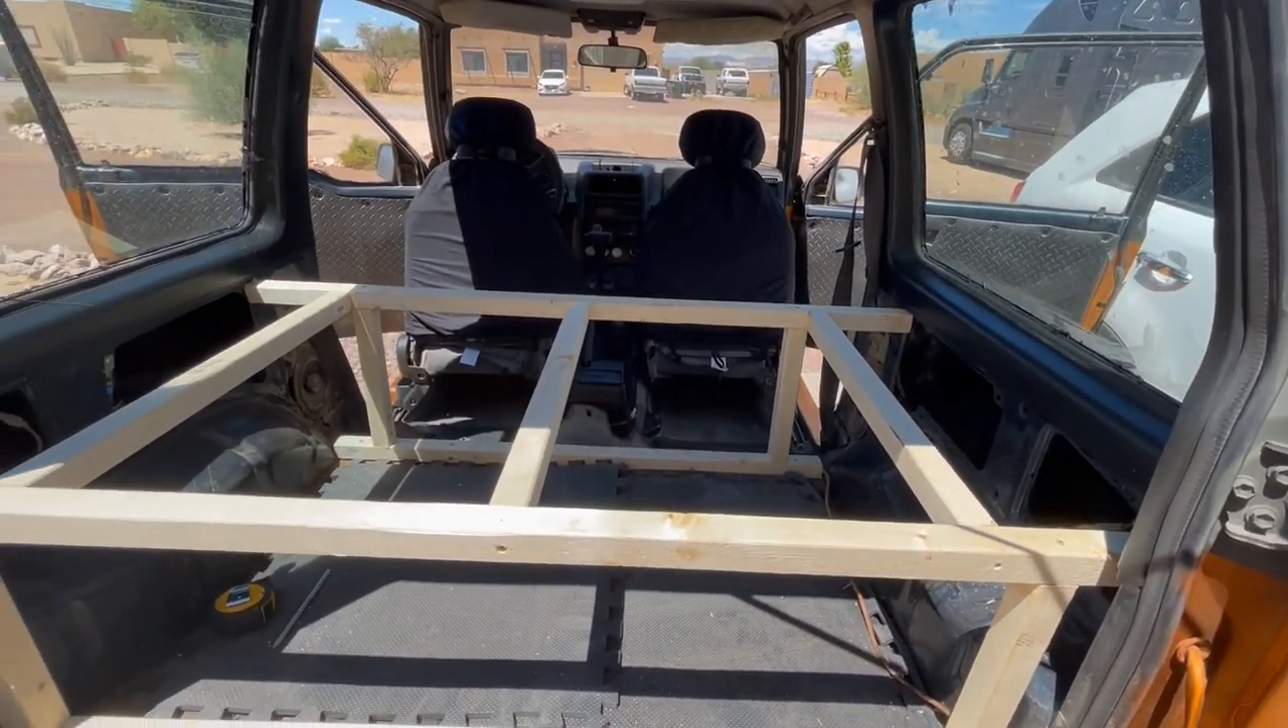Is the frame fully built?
Yes.